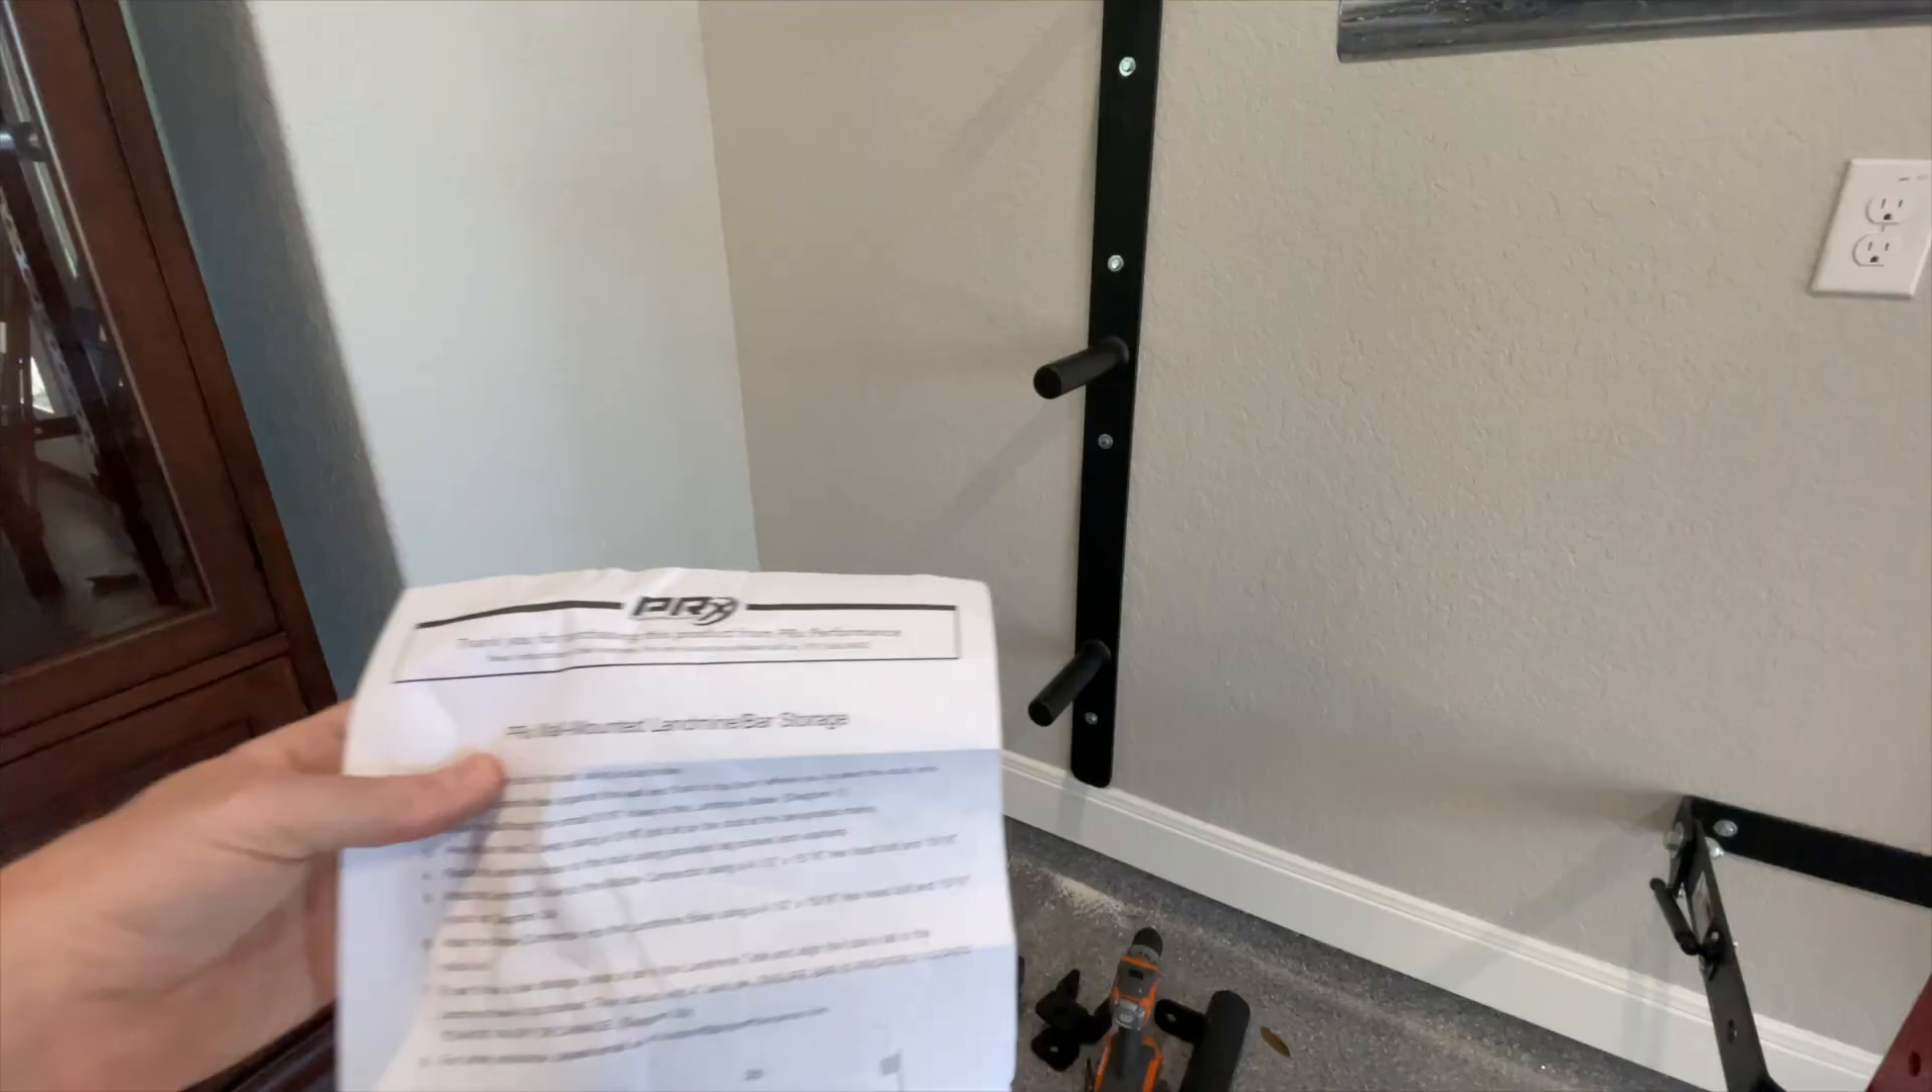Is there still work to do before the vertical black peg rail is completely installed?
No.